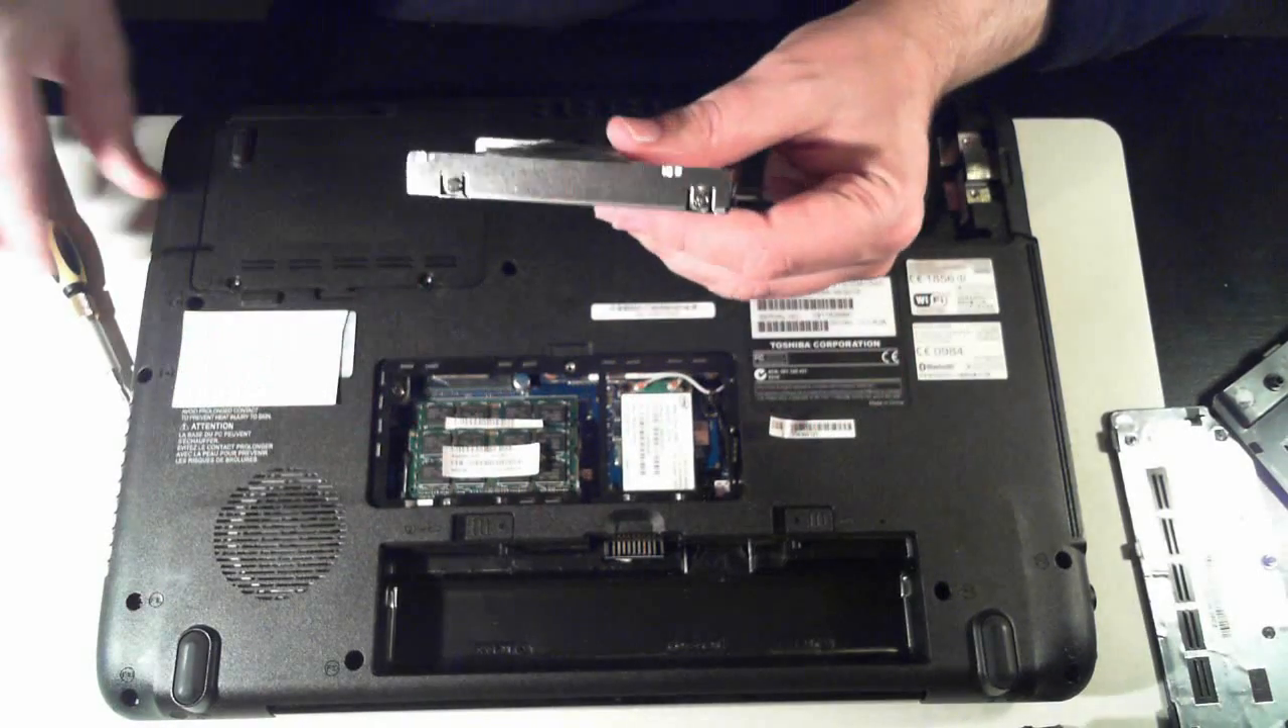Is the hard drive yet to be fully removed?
No.